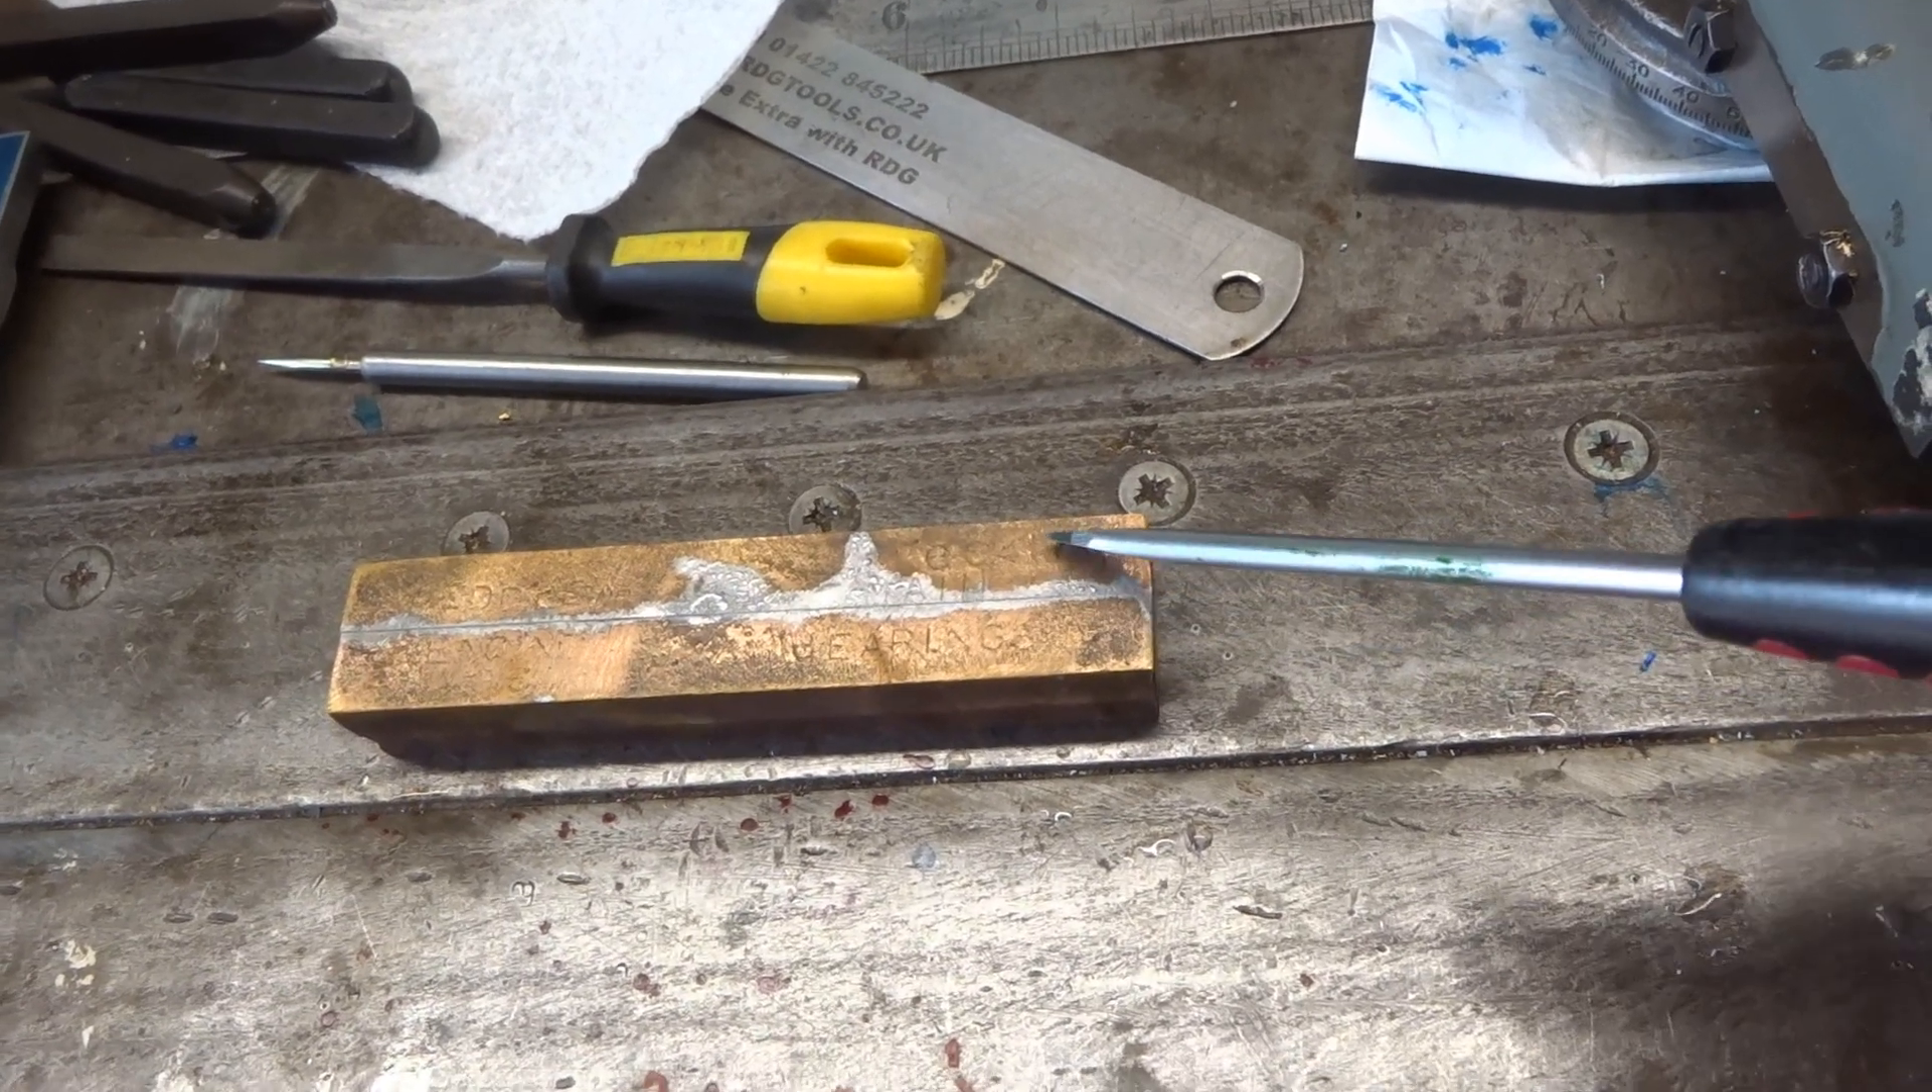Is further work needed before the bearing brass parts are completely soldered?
No.